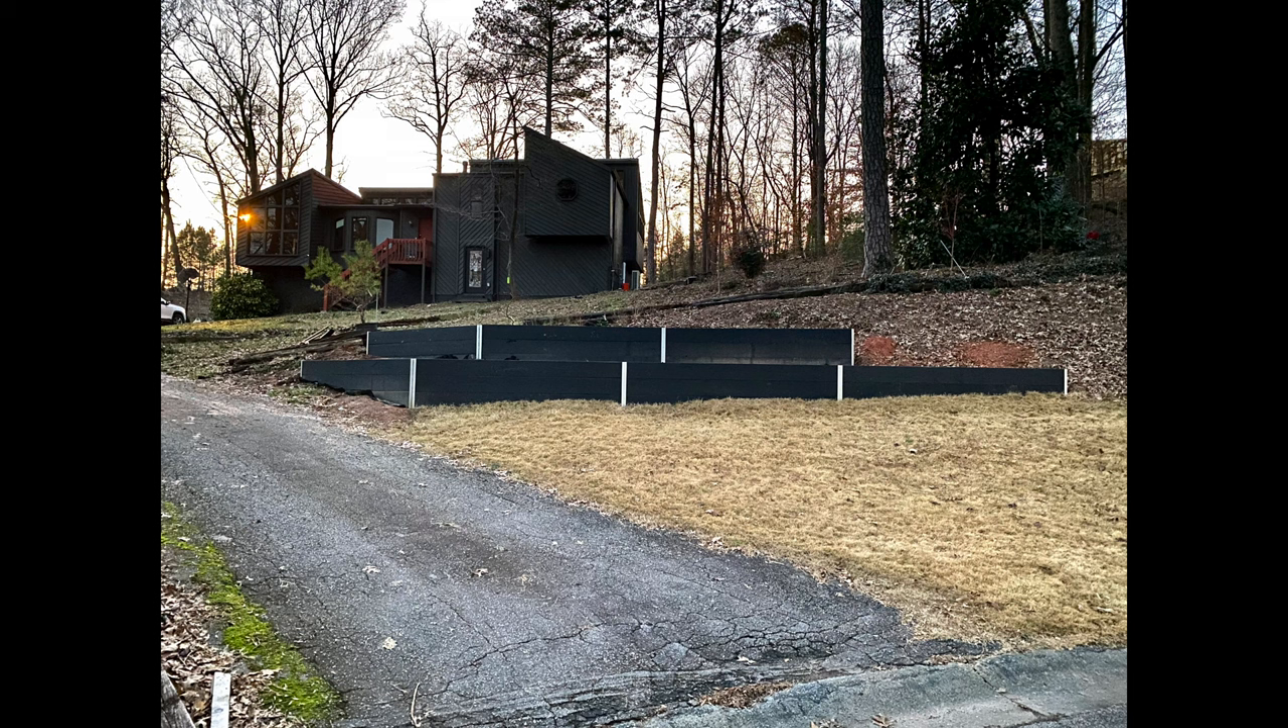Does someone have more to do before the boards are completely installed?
No.